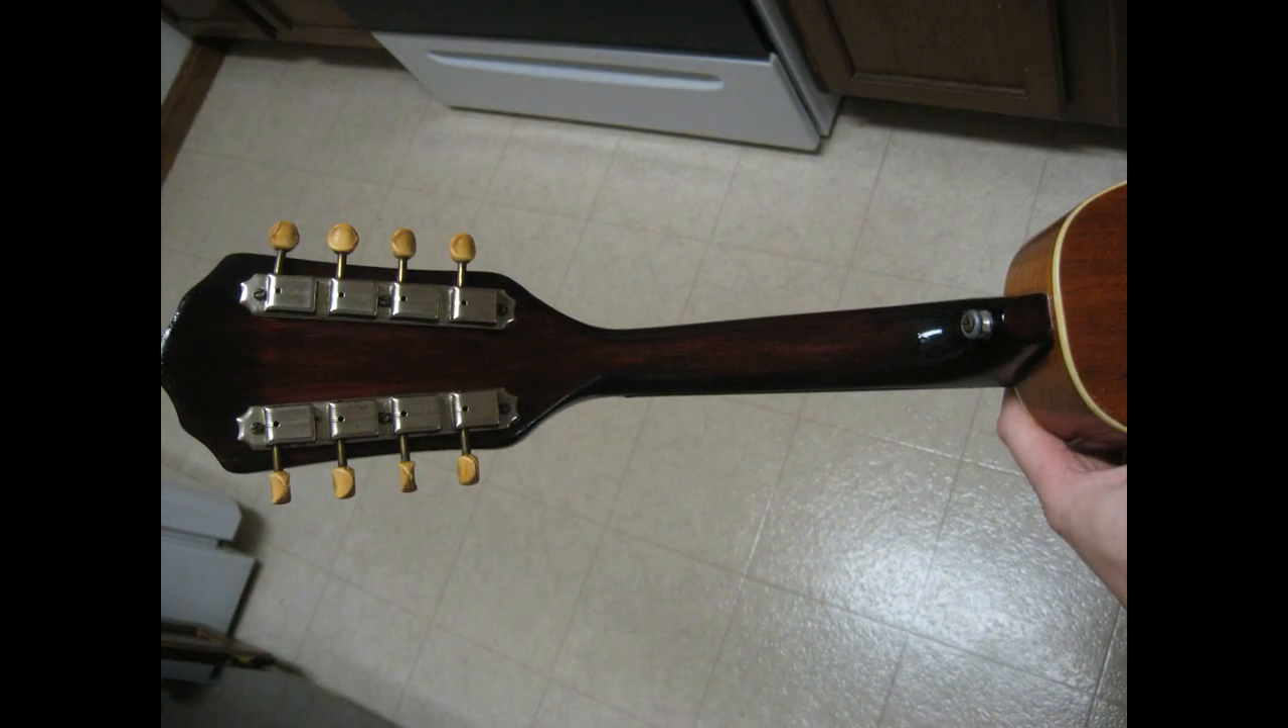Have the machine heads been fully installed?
Yes.